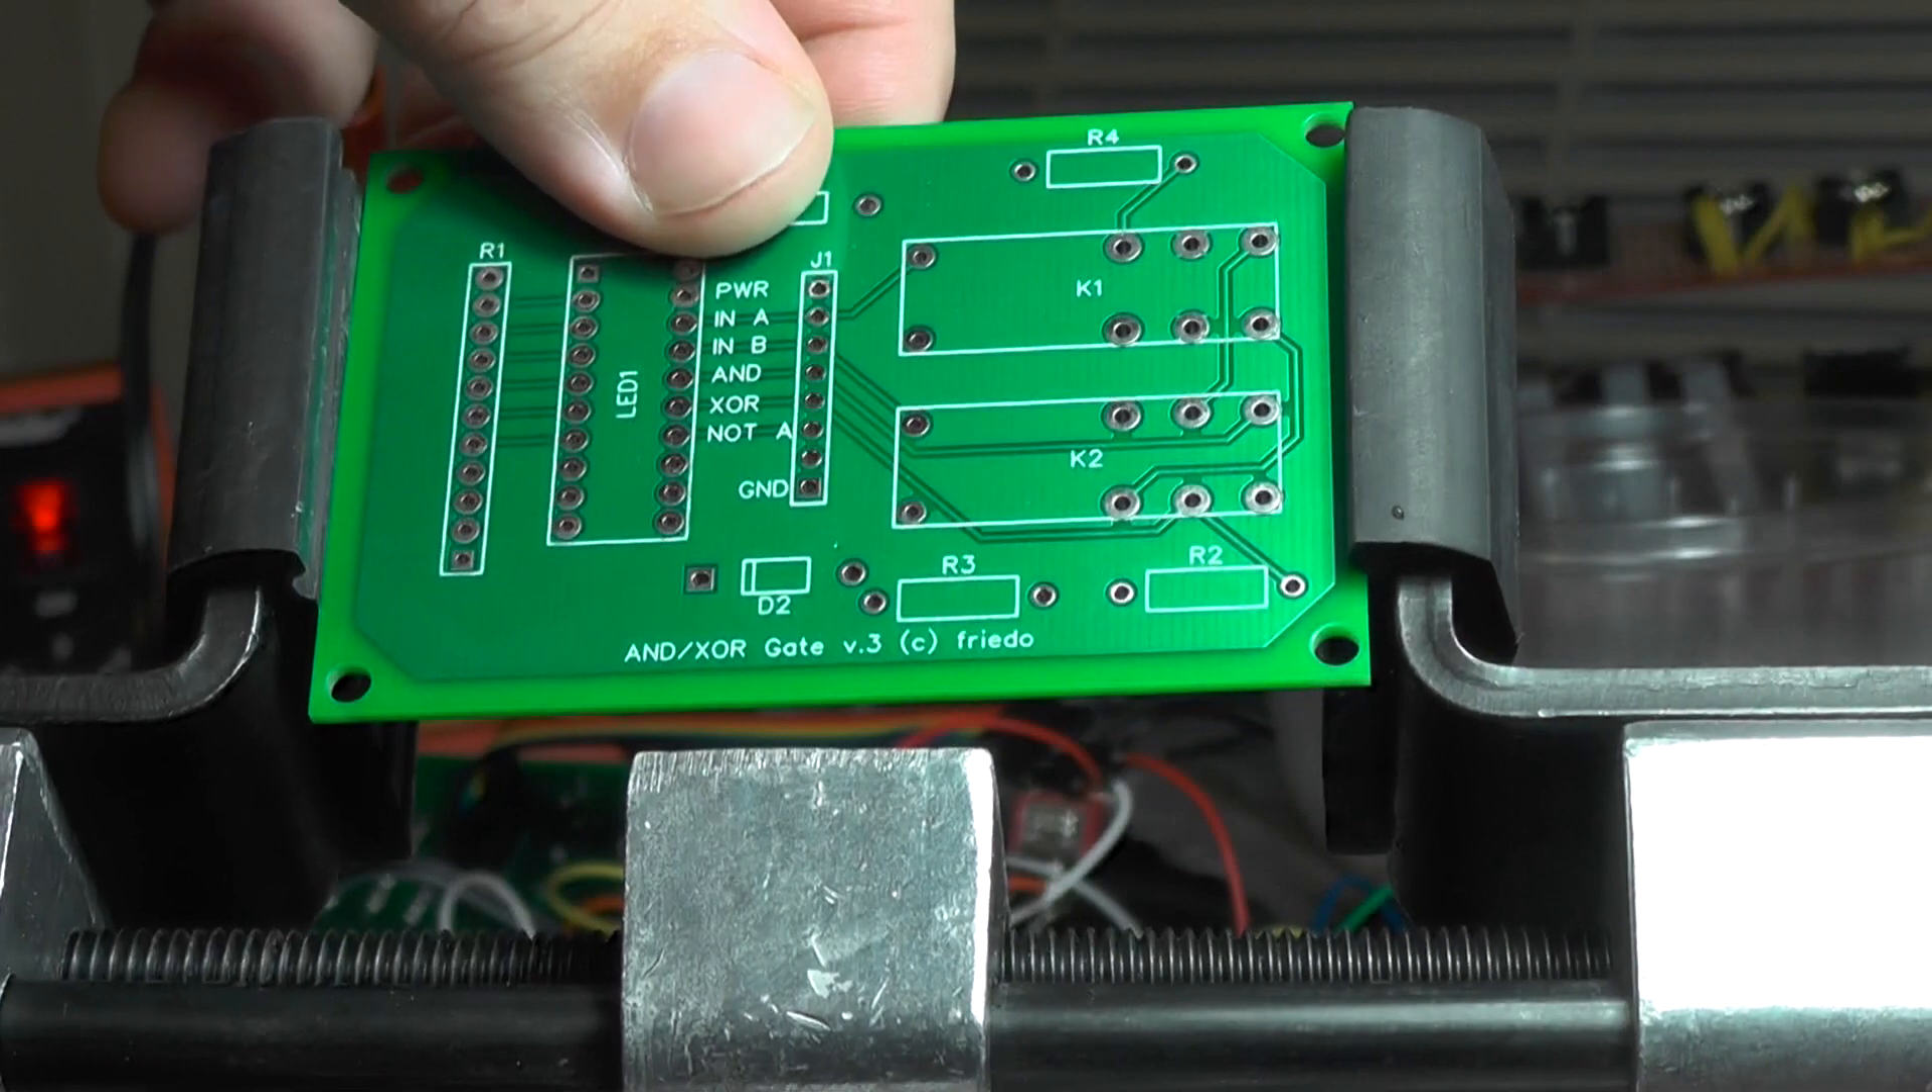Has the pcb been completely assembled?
No.